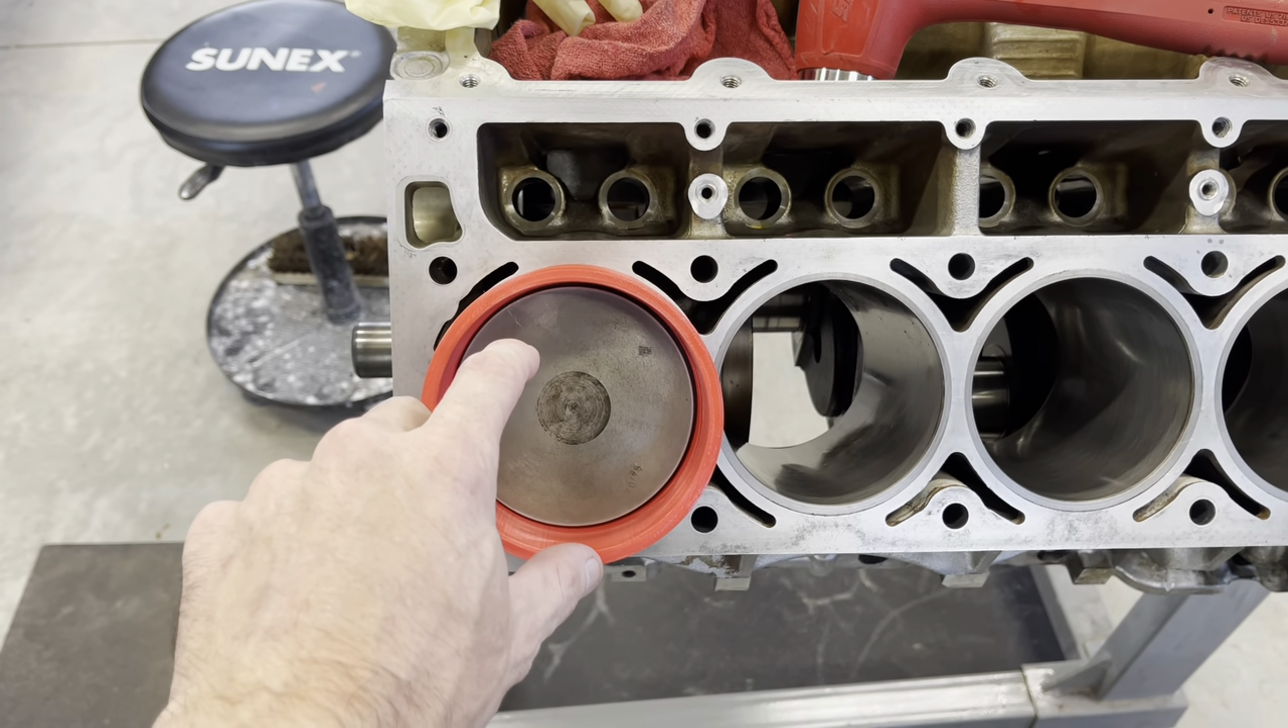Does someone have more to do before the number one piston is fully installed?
Yes.